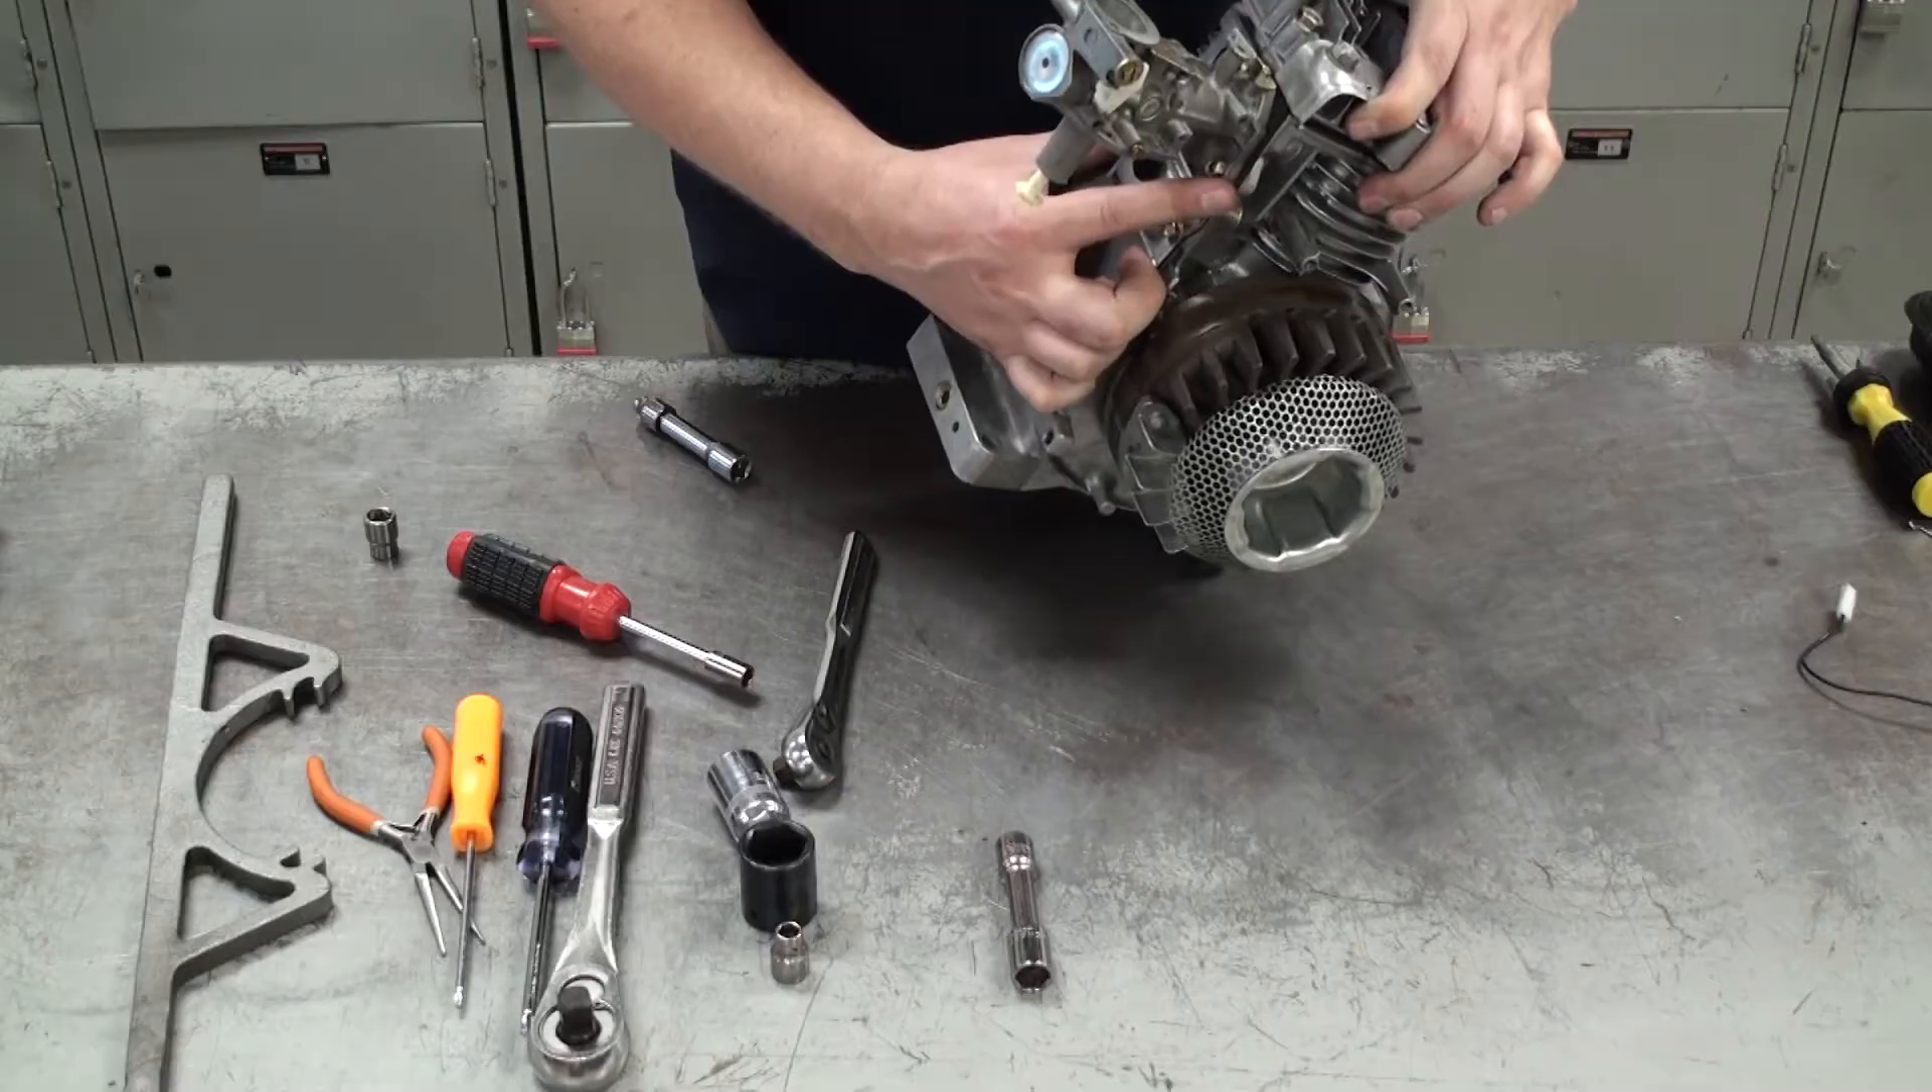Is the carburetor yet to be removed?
Yes.